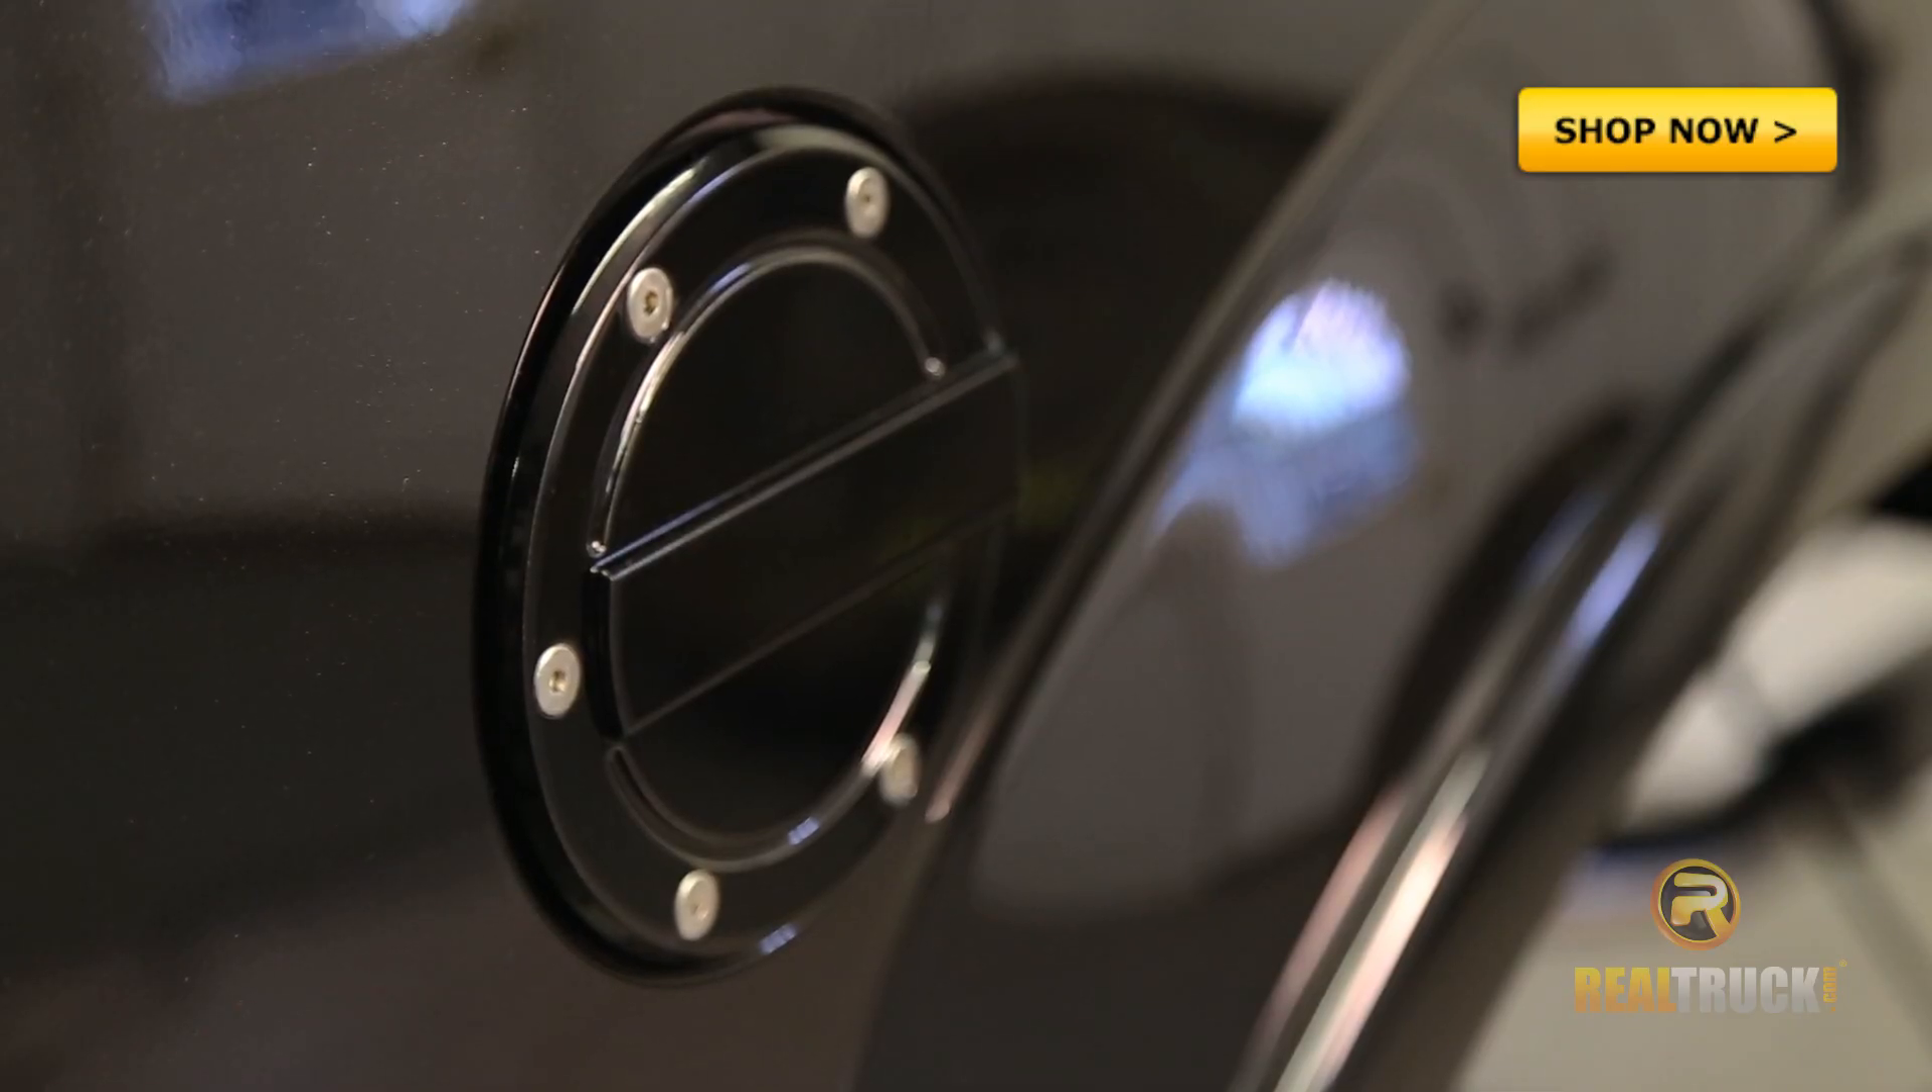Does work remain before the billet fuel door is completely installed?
No.